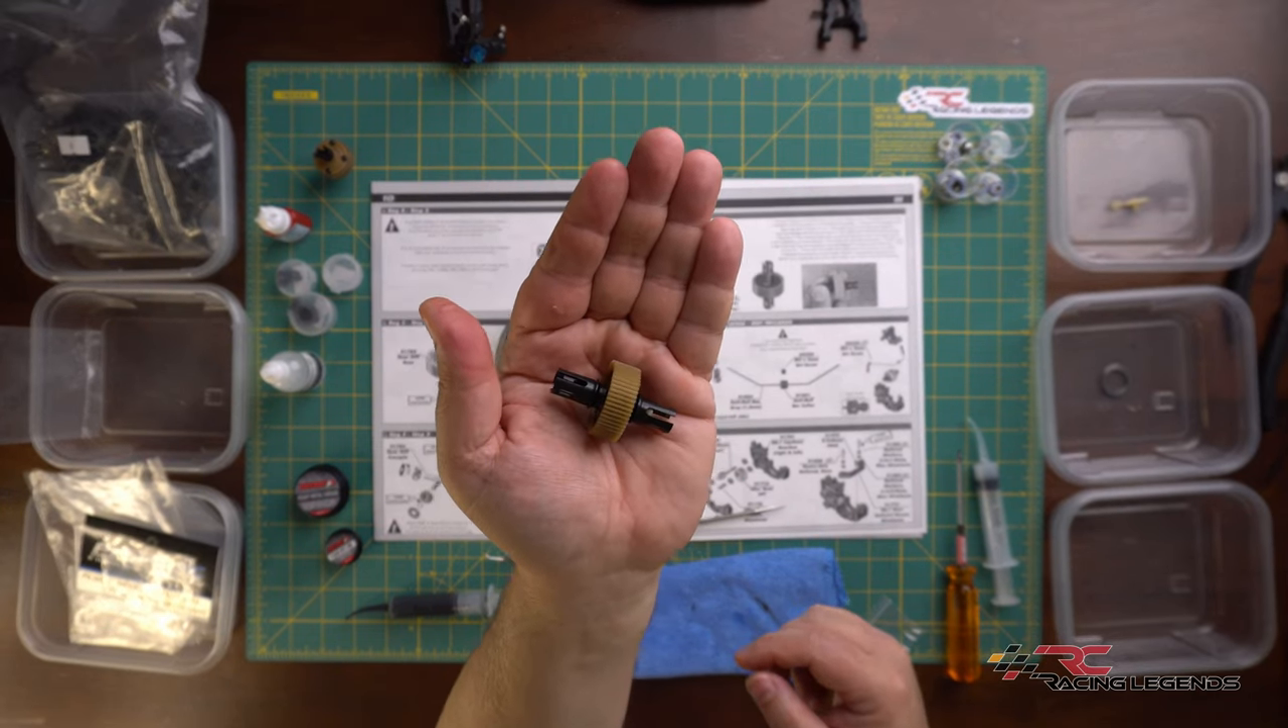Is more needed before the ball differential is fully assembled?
No.